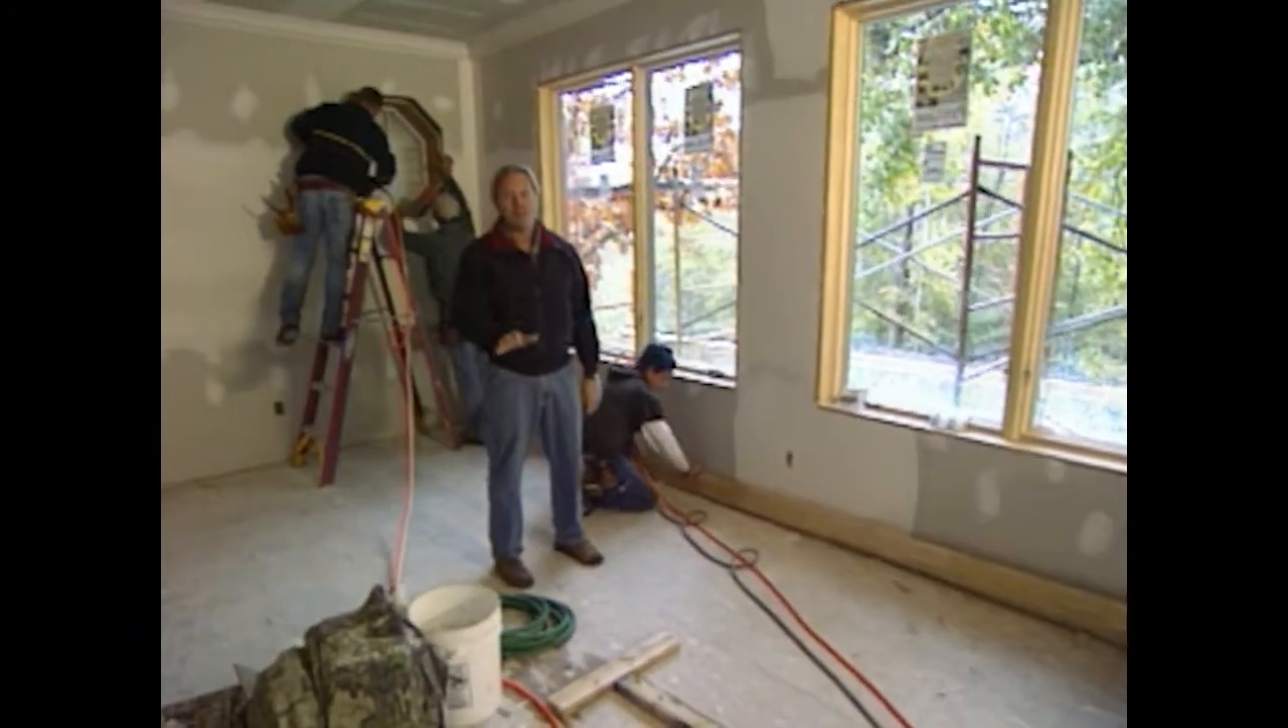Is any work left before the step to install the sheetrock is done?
No.